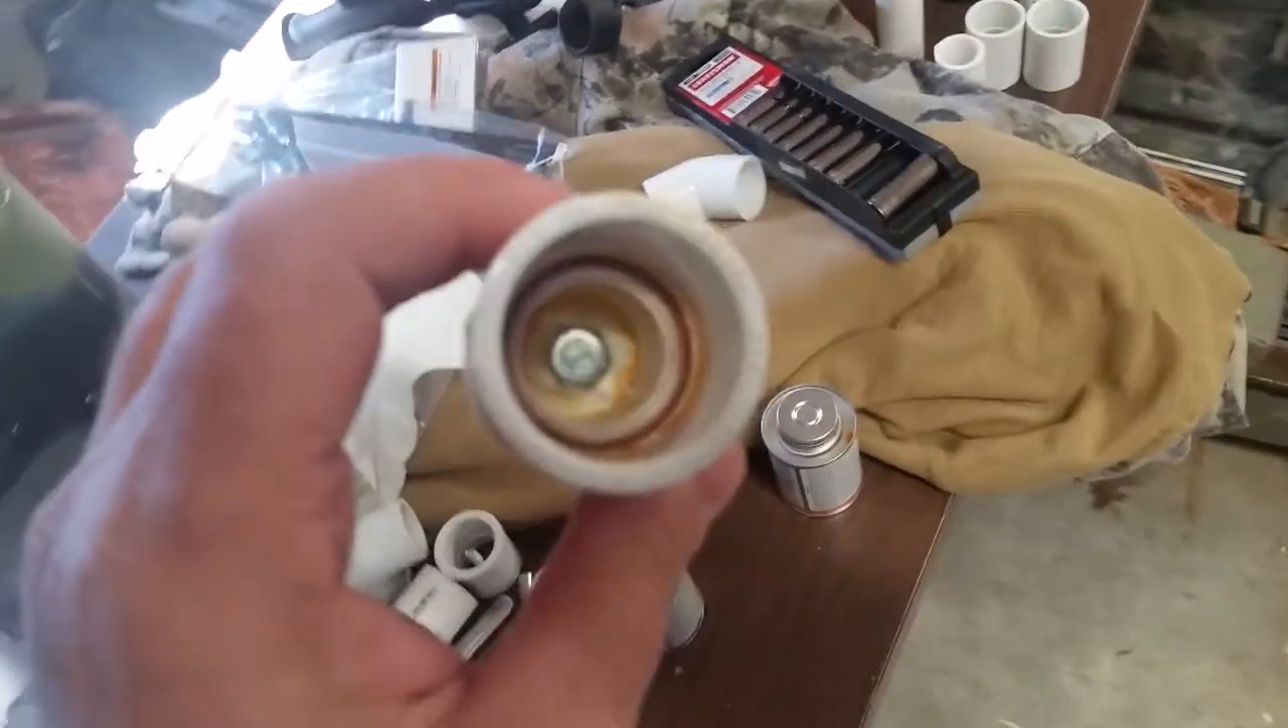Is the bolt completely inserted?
Yes.